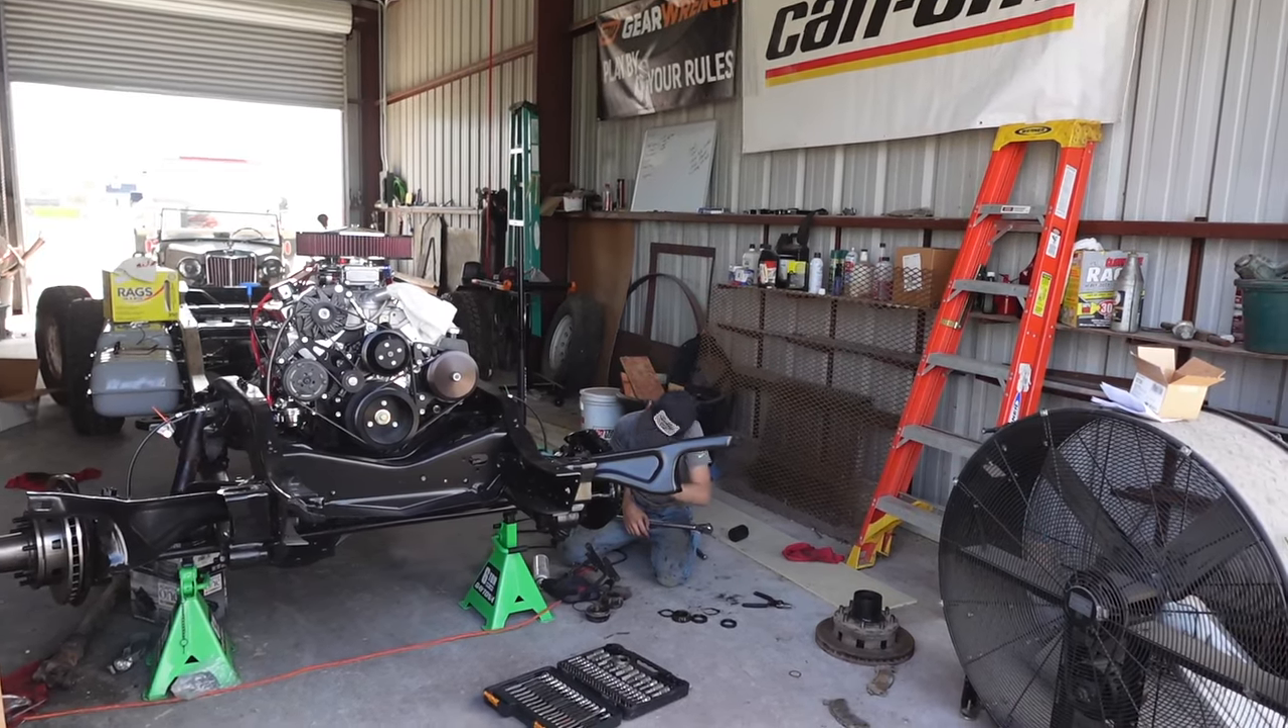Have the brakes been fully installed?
No.